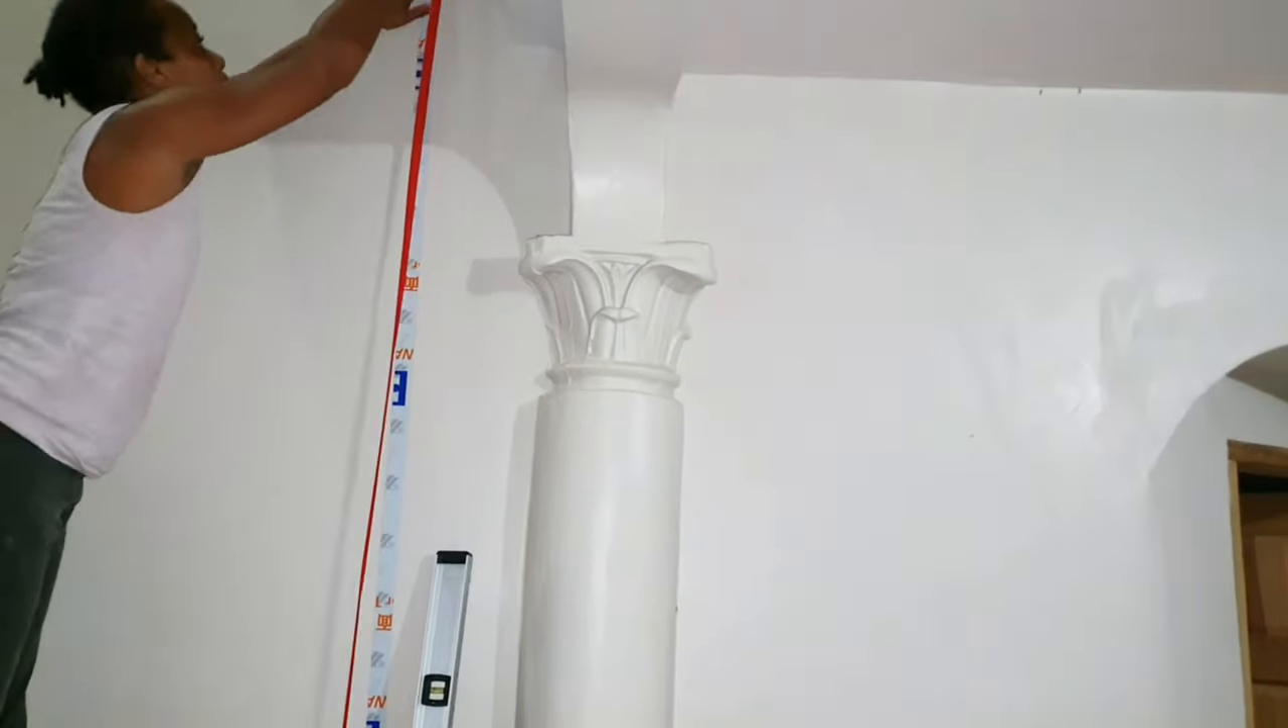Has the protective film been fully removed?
No.